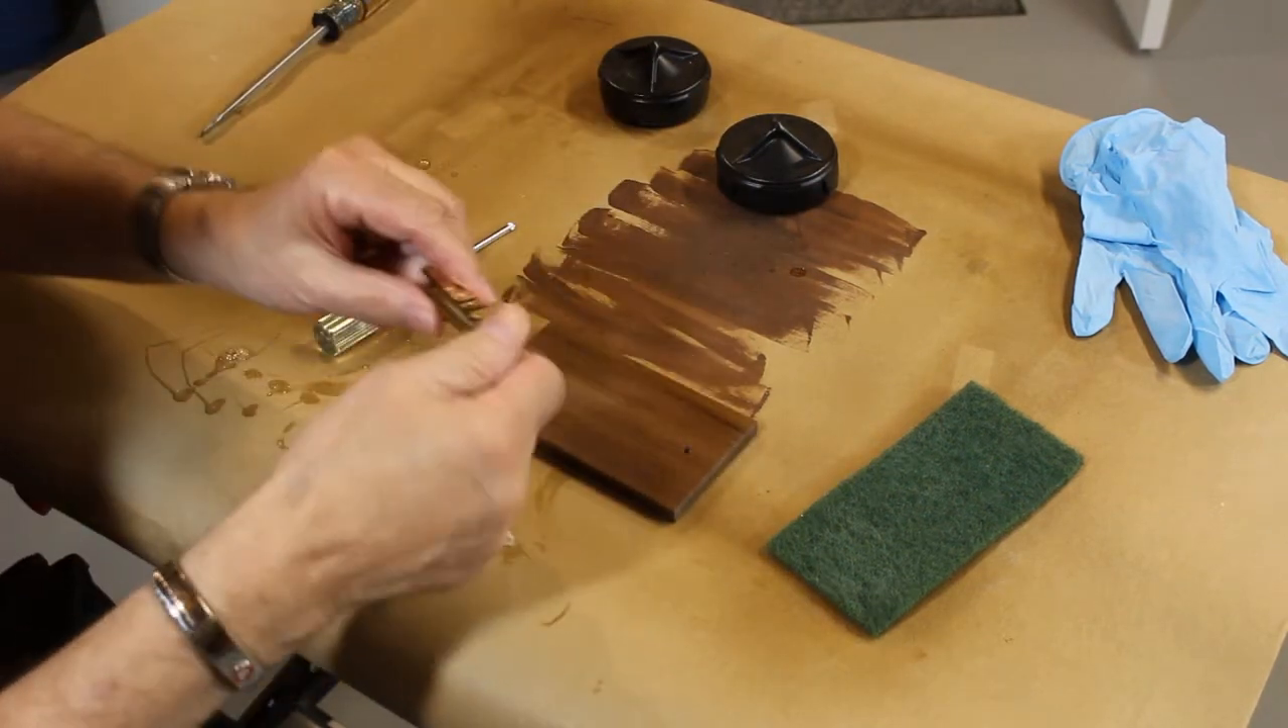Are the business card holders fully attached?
No.